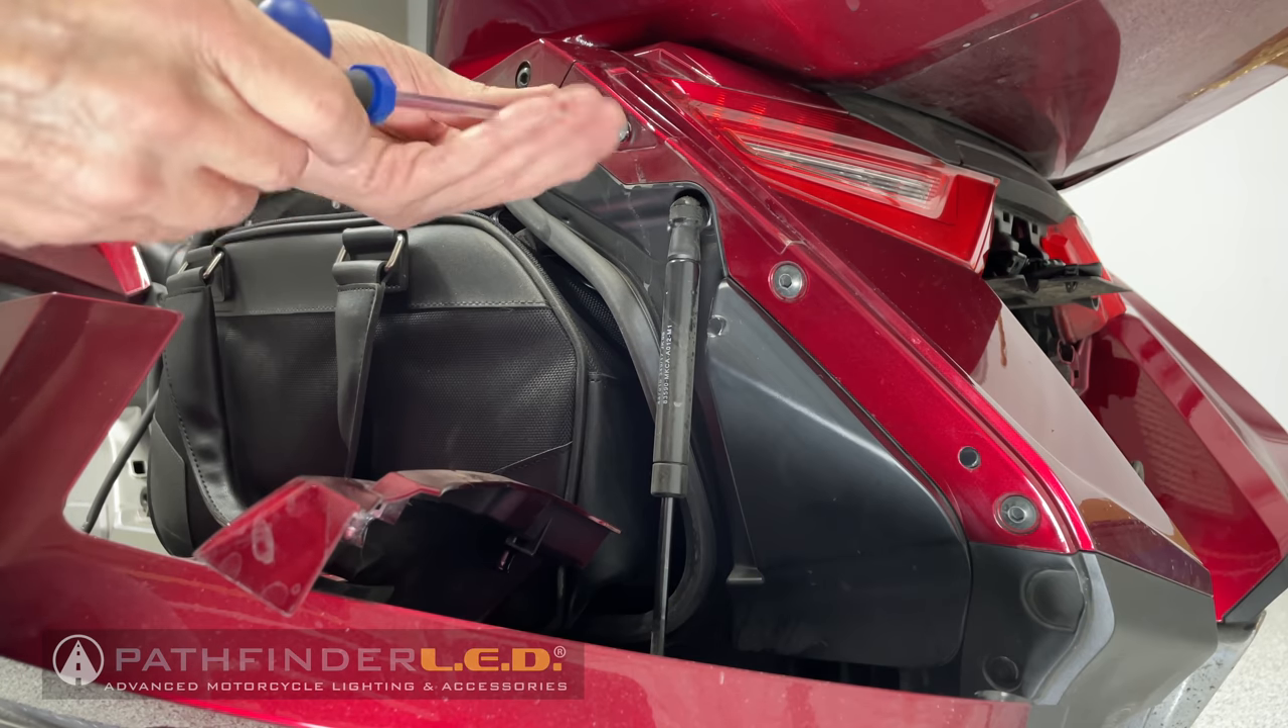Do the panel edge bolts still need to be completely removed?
Yes.